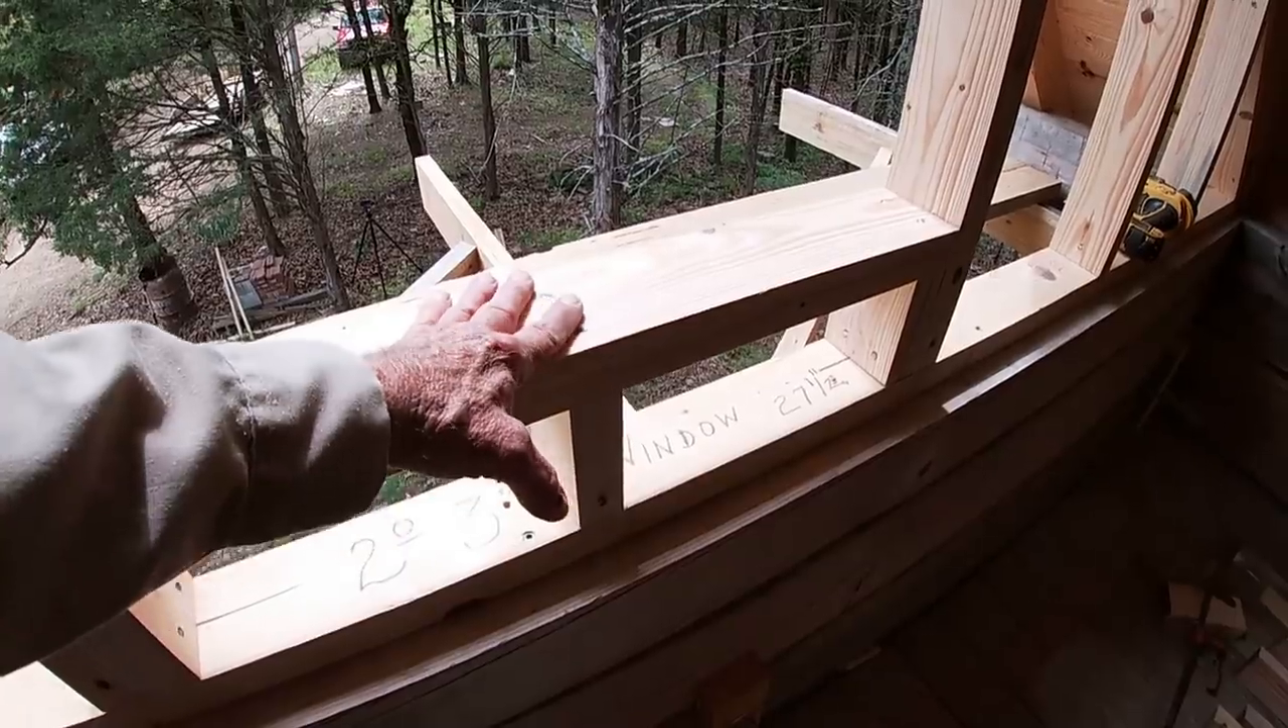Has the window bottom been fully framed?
Yes.